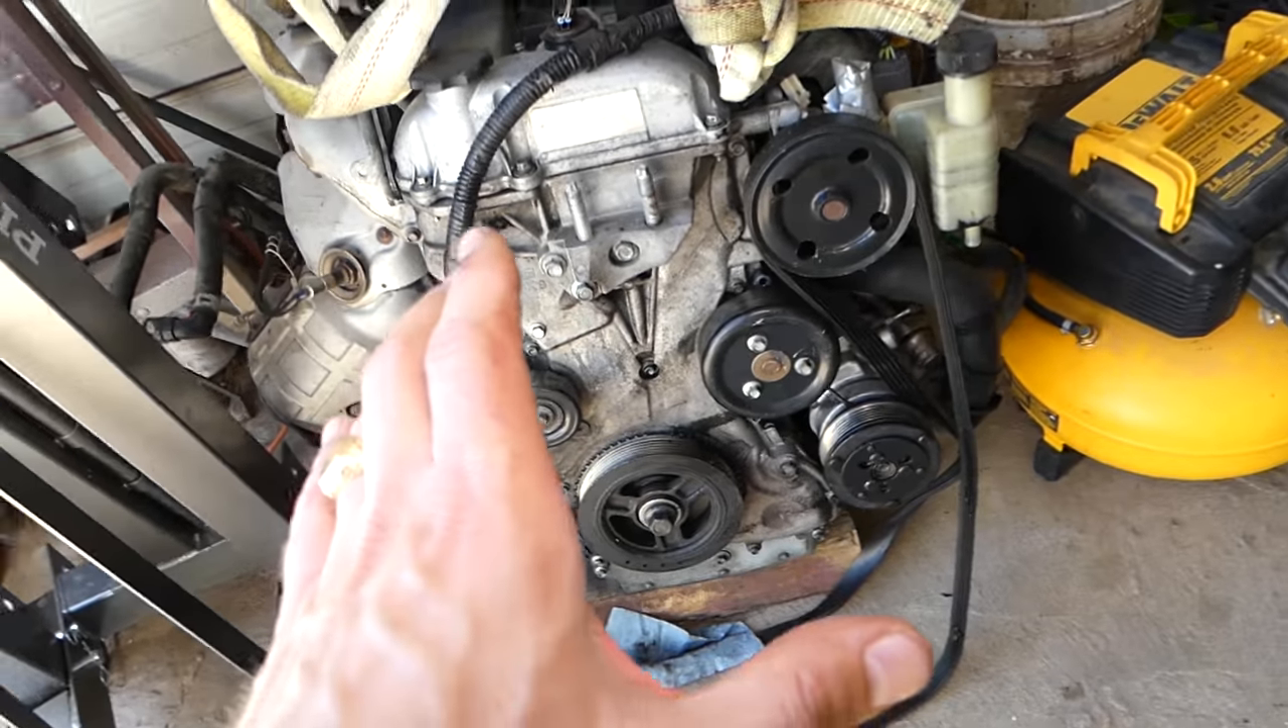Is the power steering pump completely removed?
No.